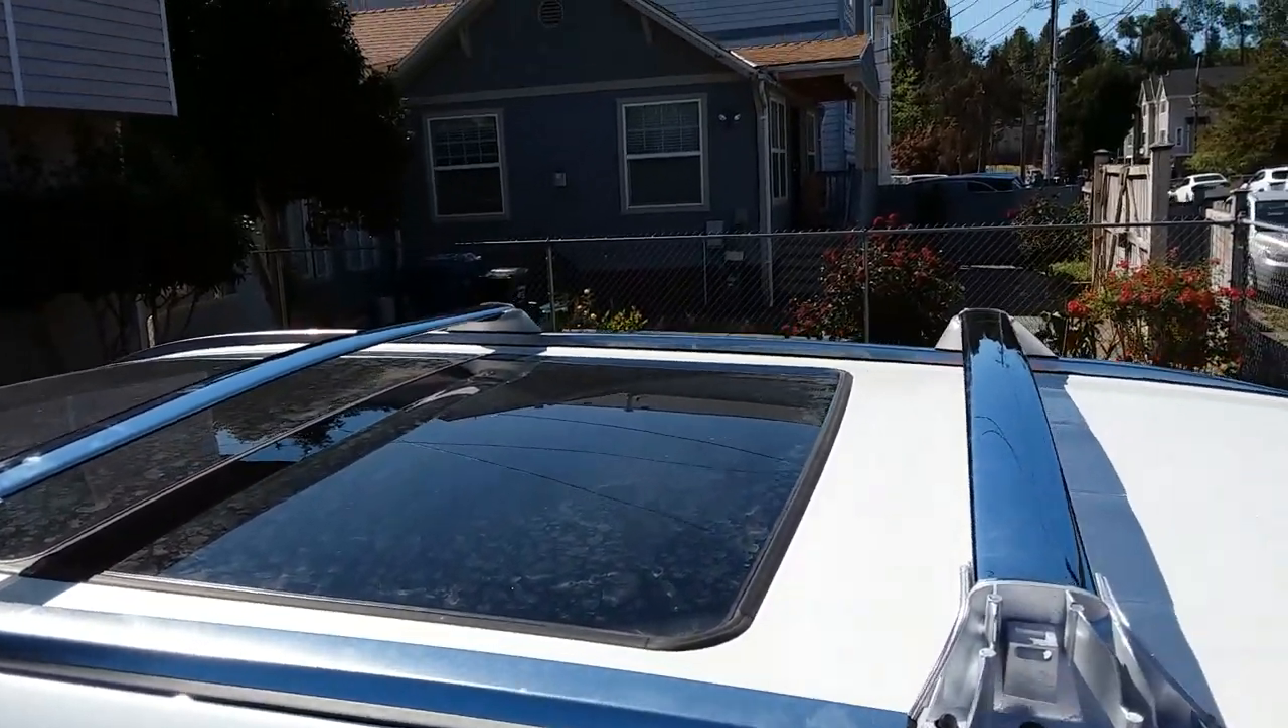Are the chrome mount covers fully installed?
No.